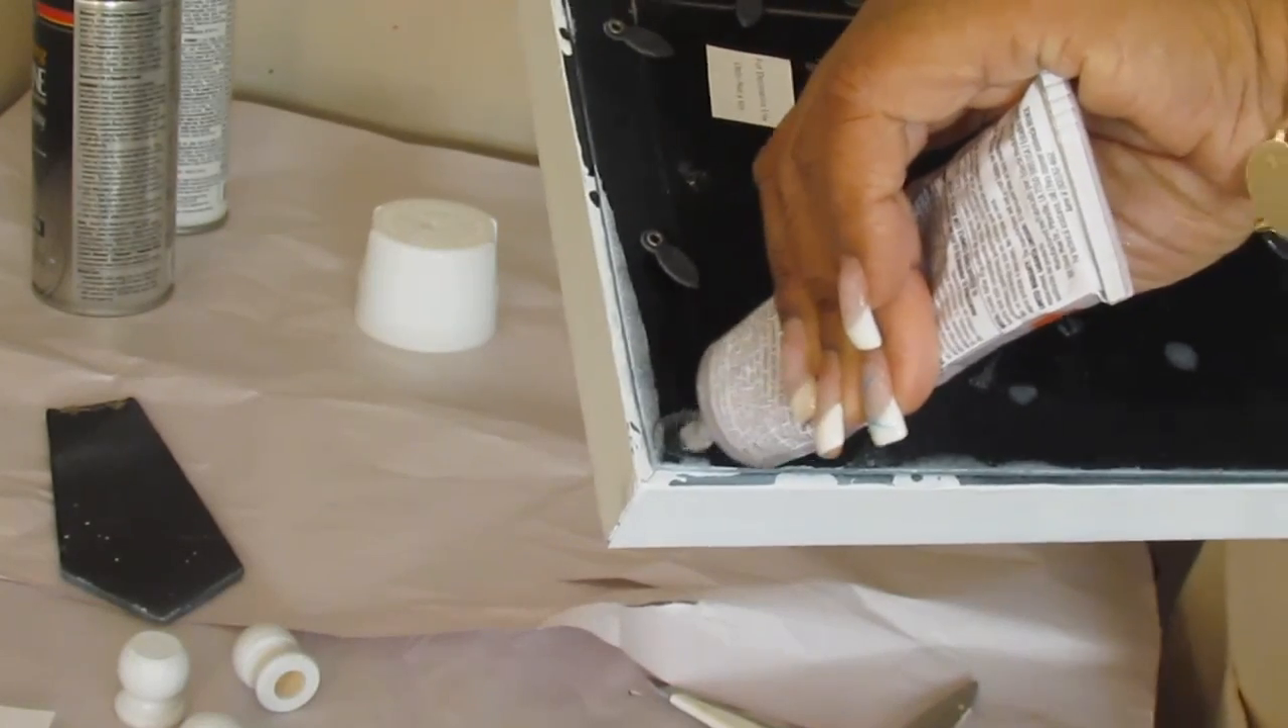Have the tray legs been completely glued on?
No.